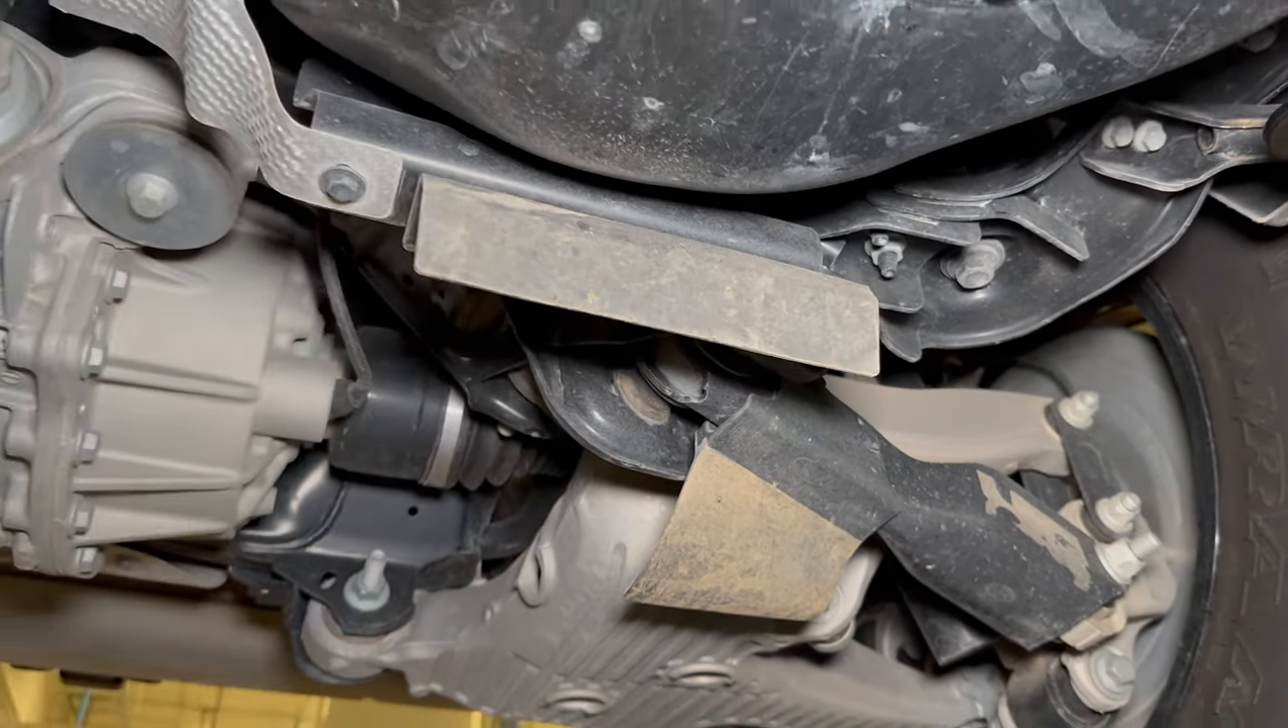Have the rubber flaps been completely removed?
No.